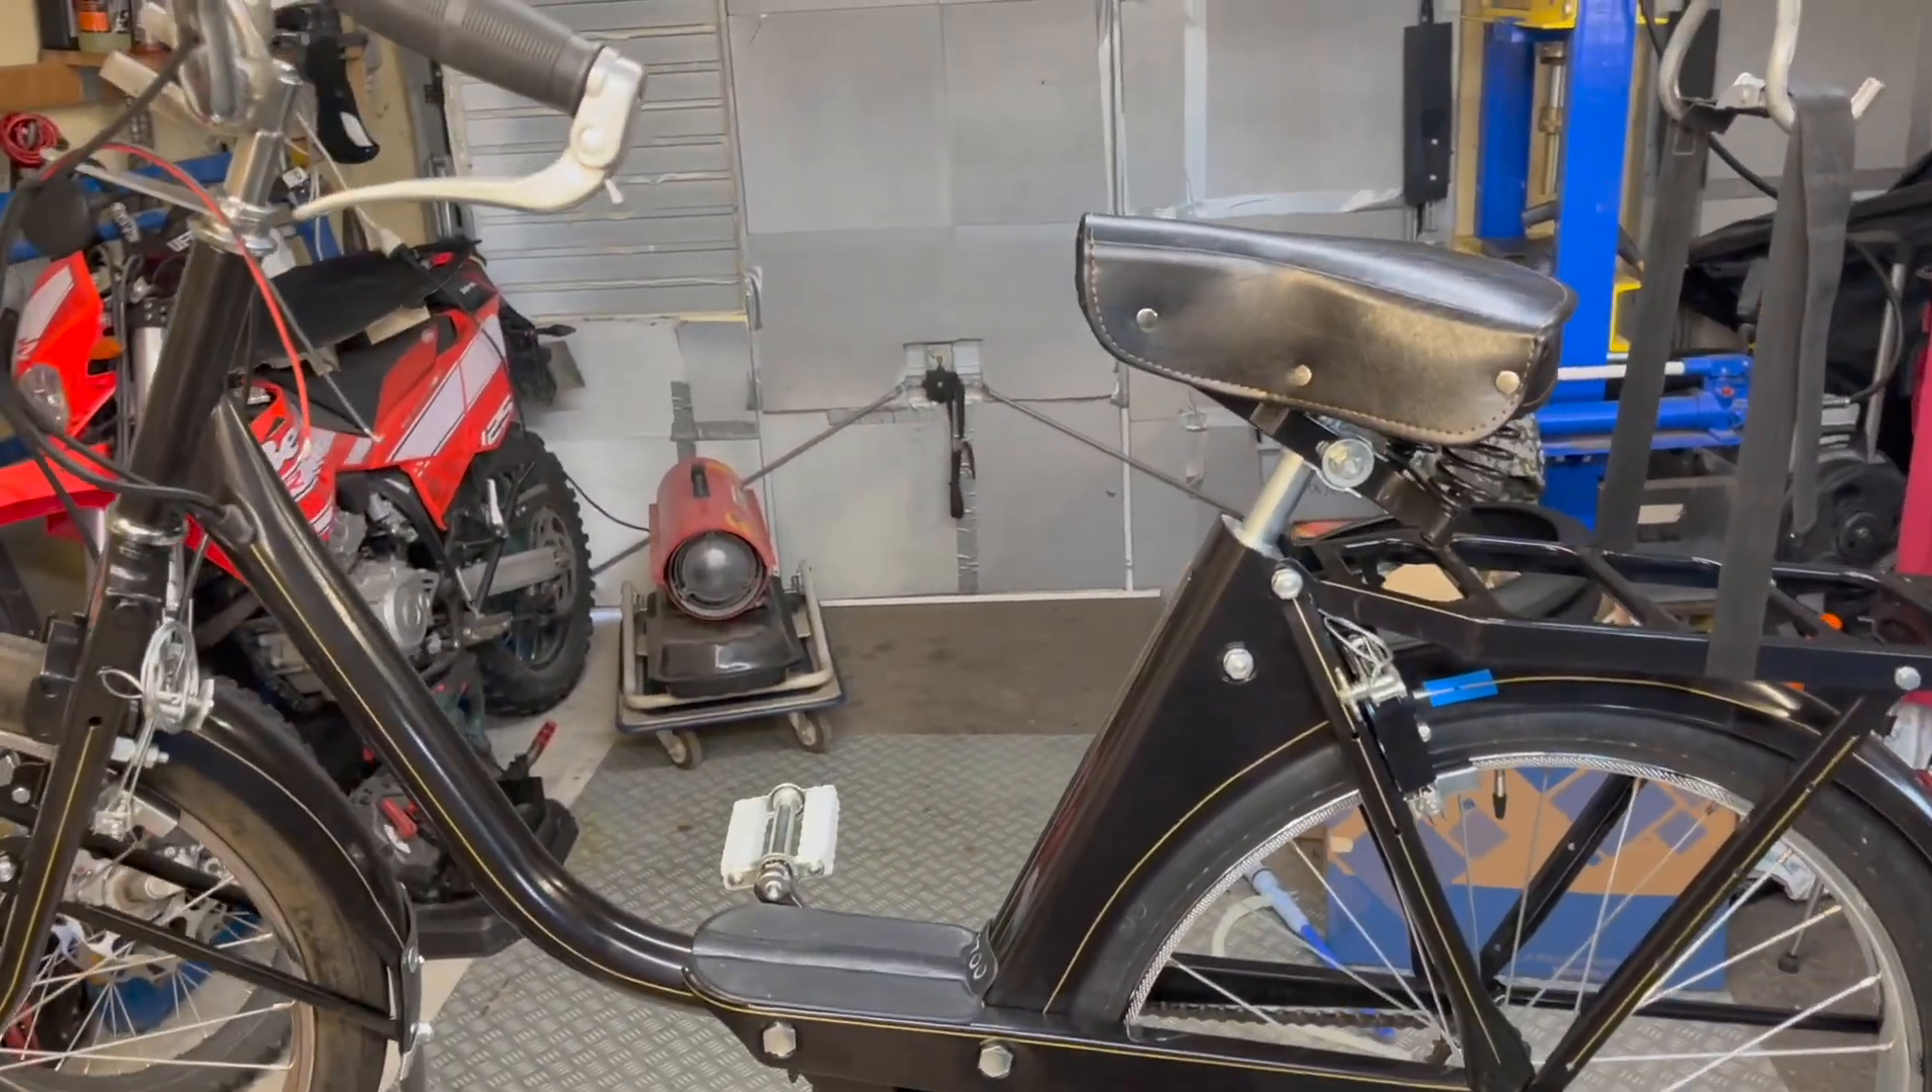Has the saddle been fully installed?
Yes.